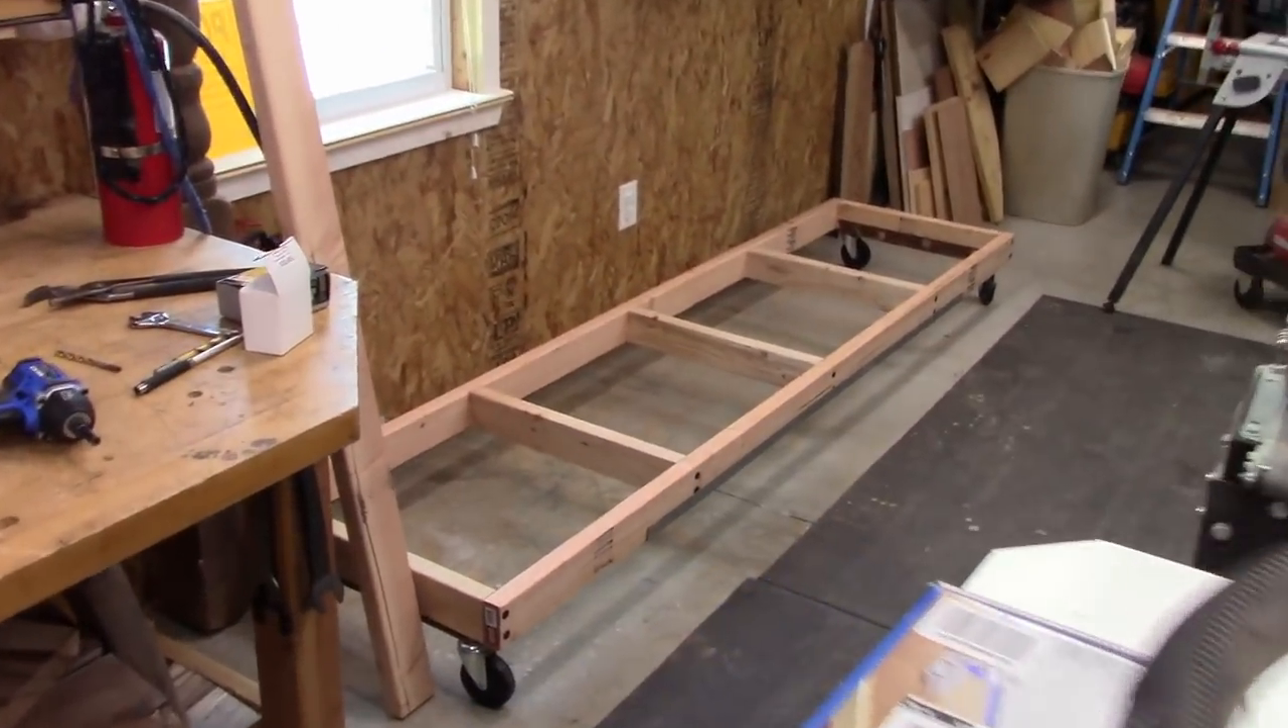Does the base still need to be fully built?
No.